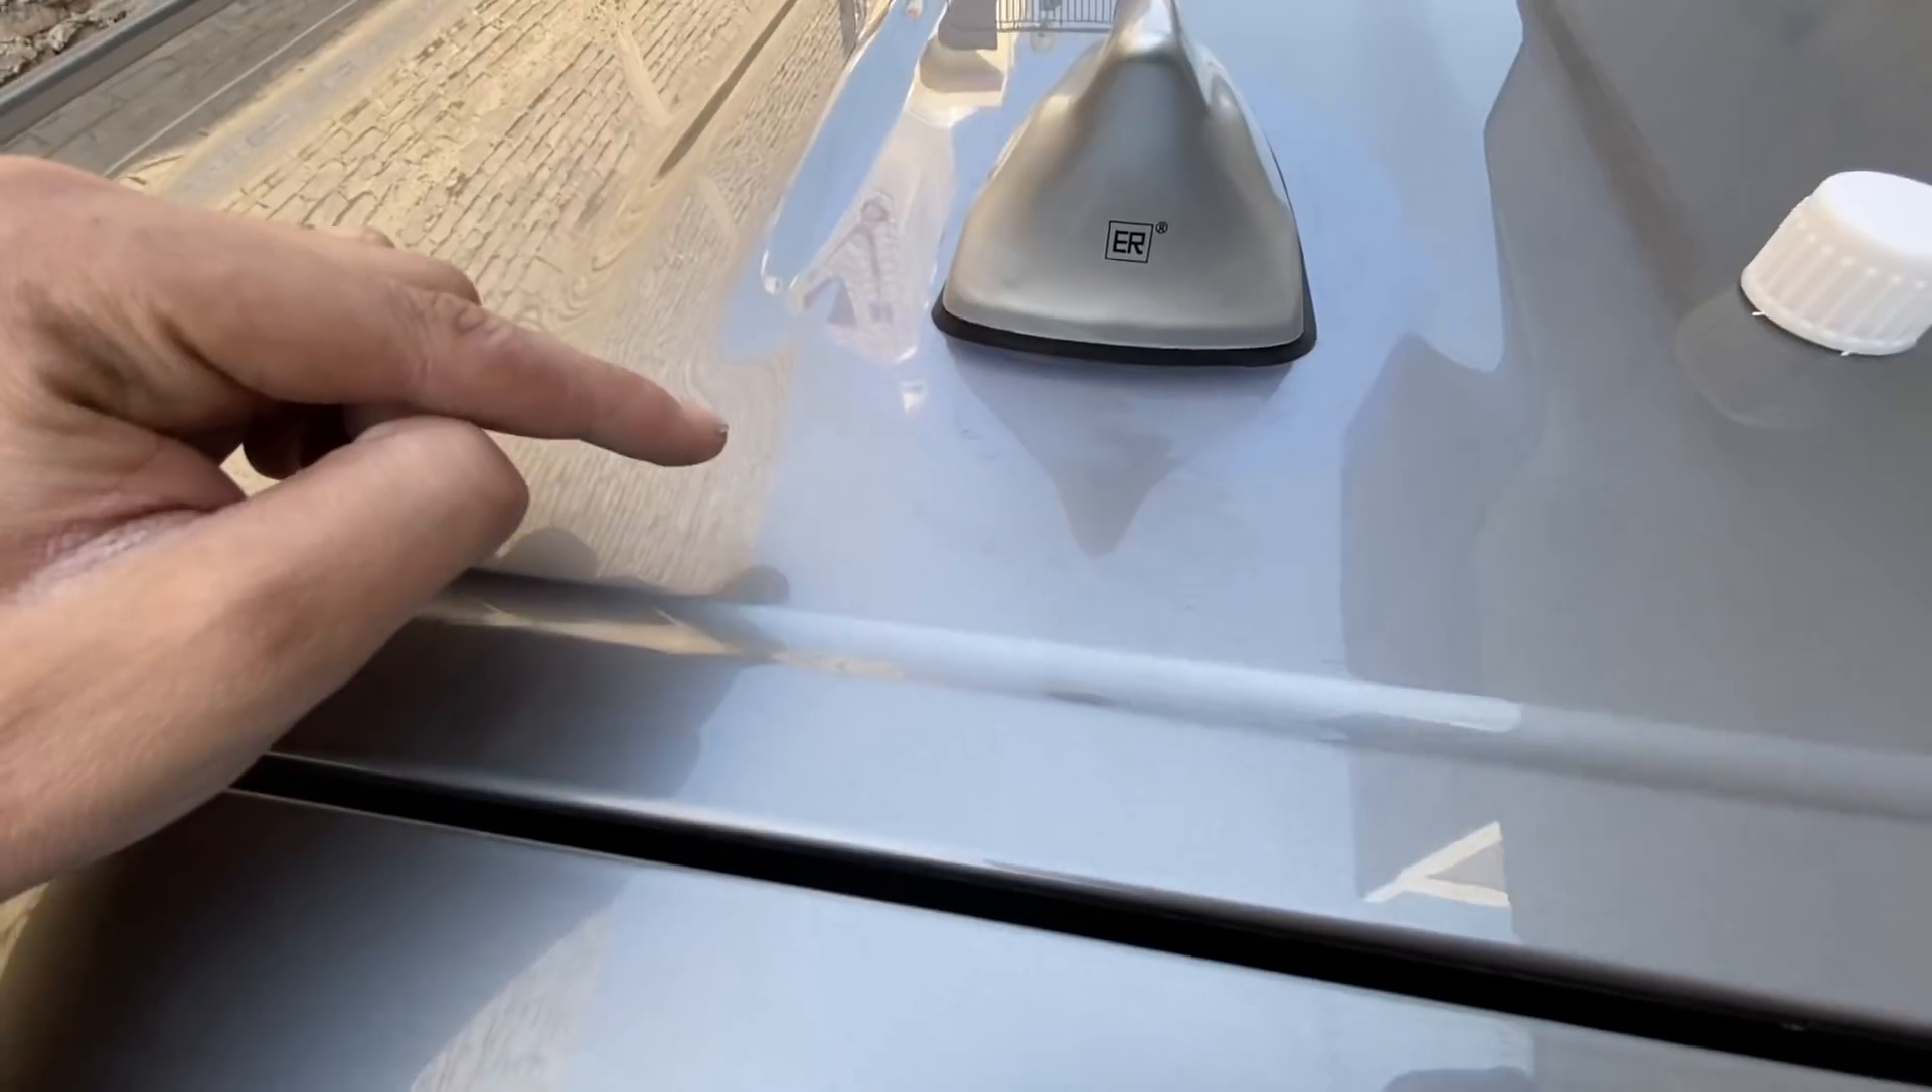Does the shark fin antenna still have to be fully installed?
No.